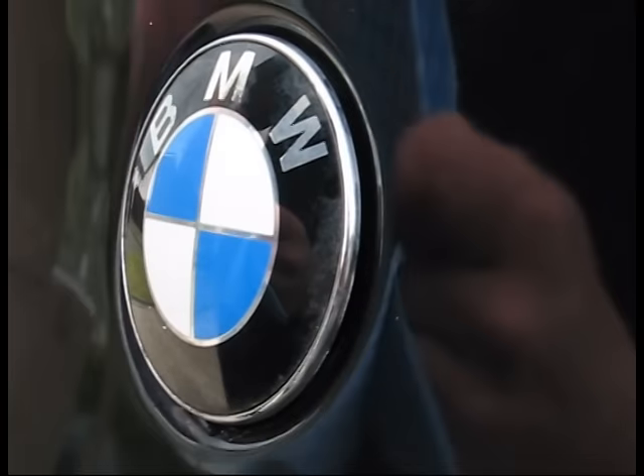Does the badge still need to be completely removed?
Yes.